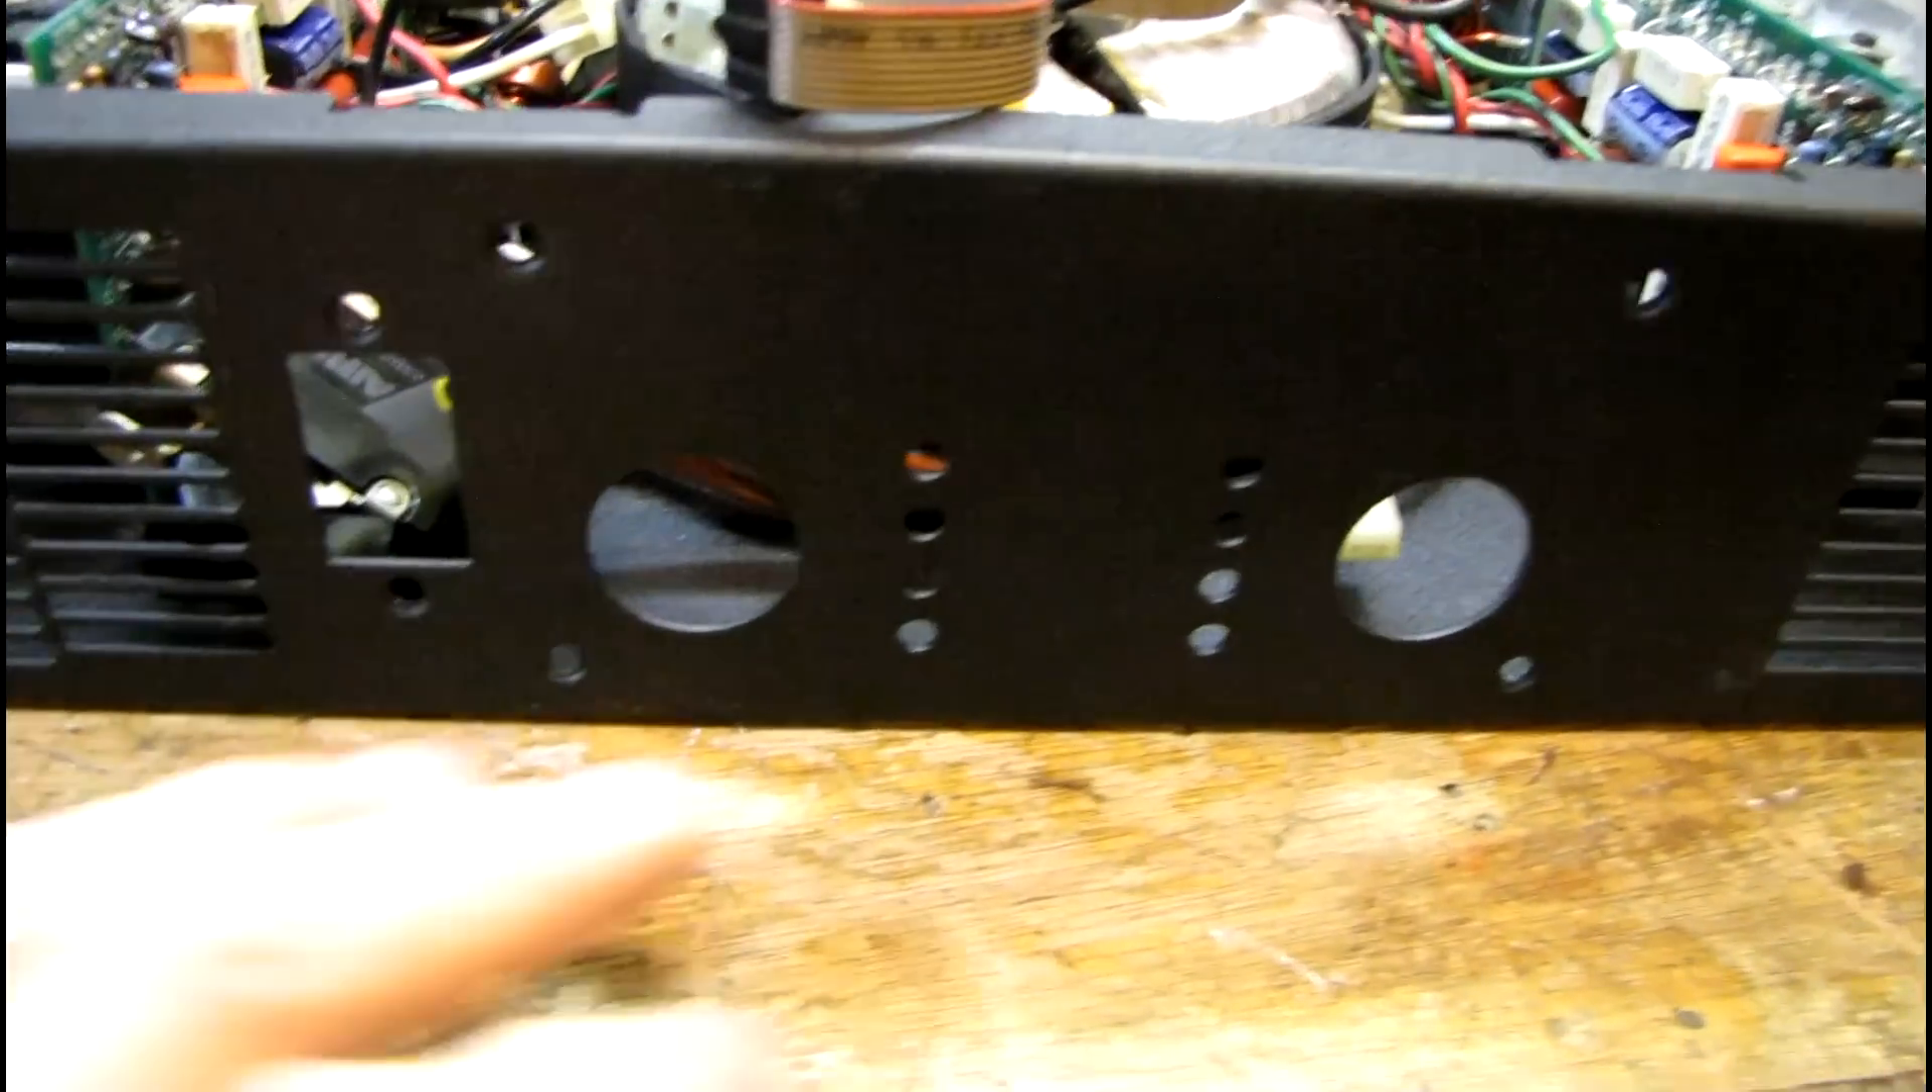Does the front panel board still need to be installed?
Yes.